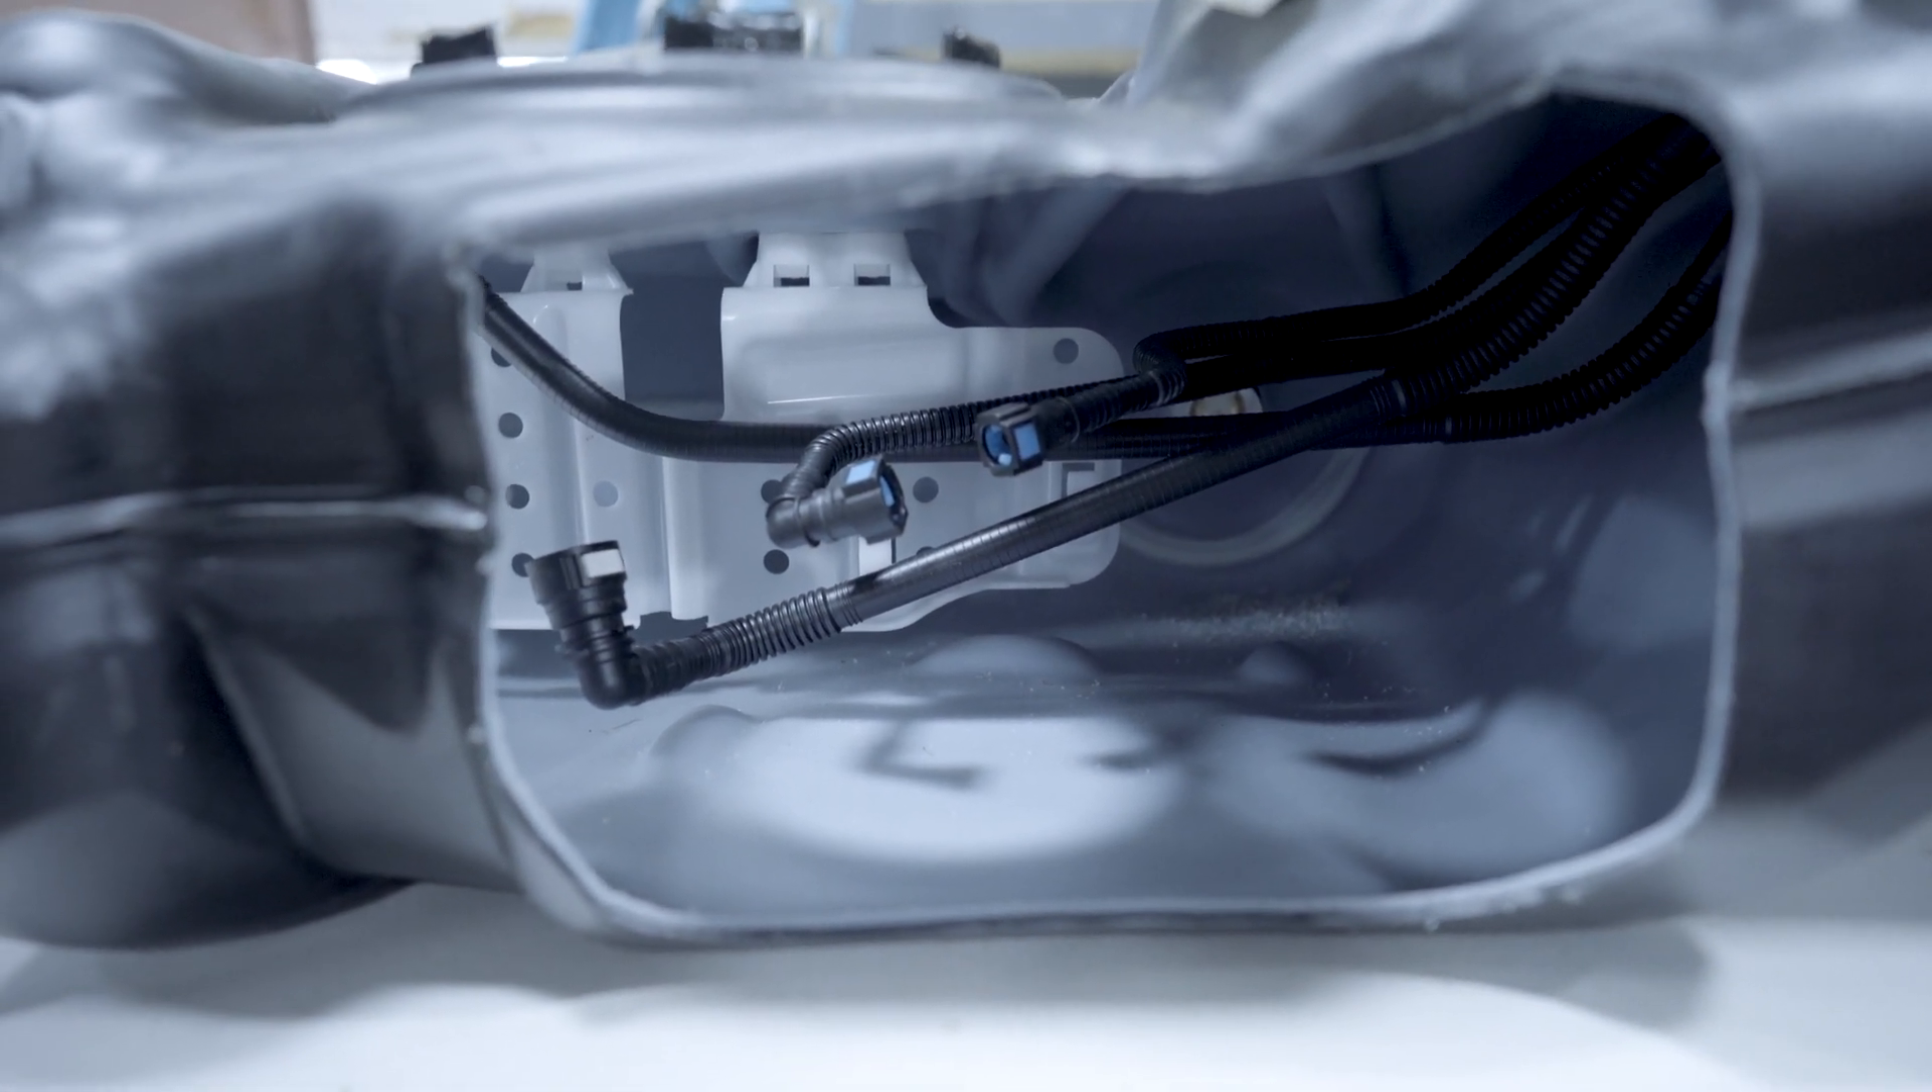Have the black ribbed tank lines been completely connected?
No.